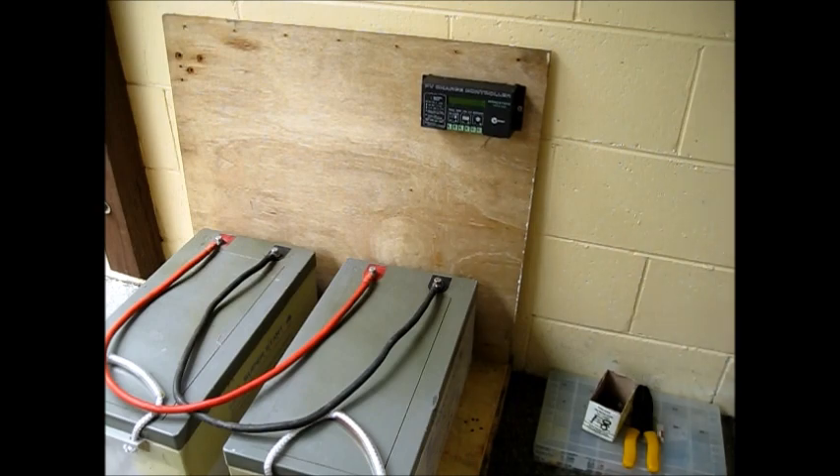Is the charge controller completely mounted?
Yes.